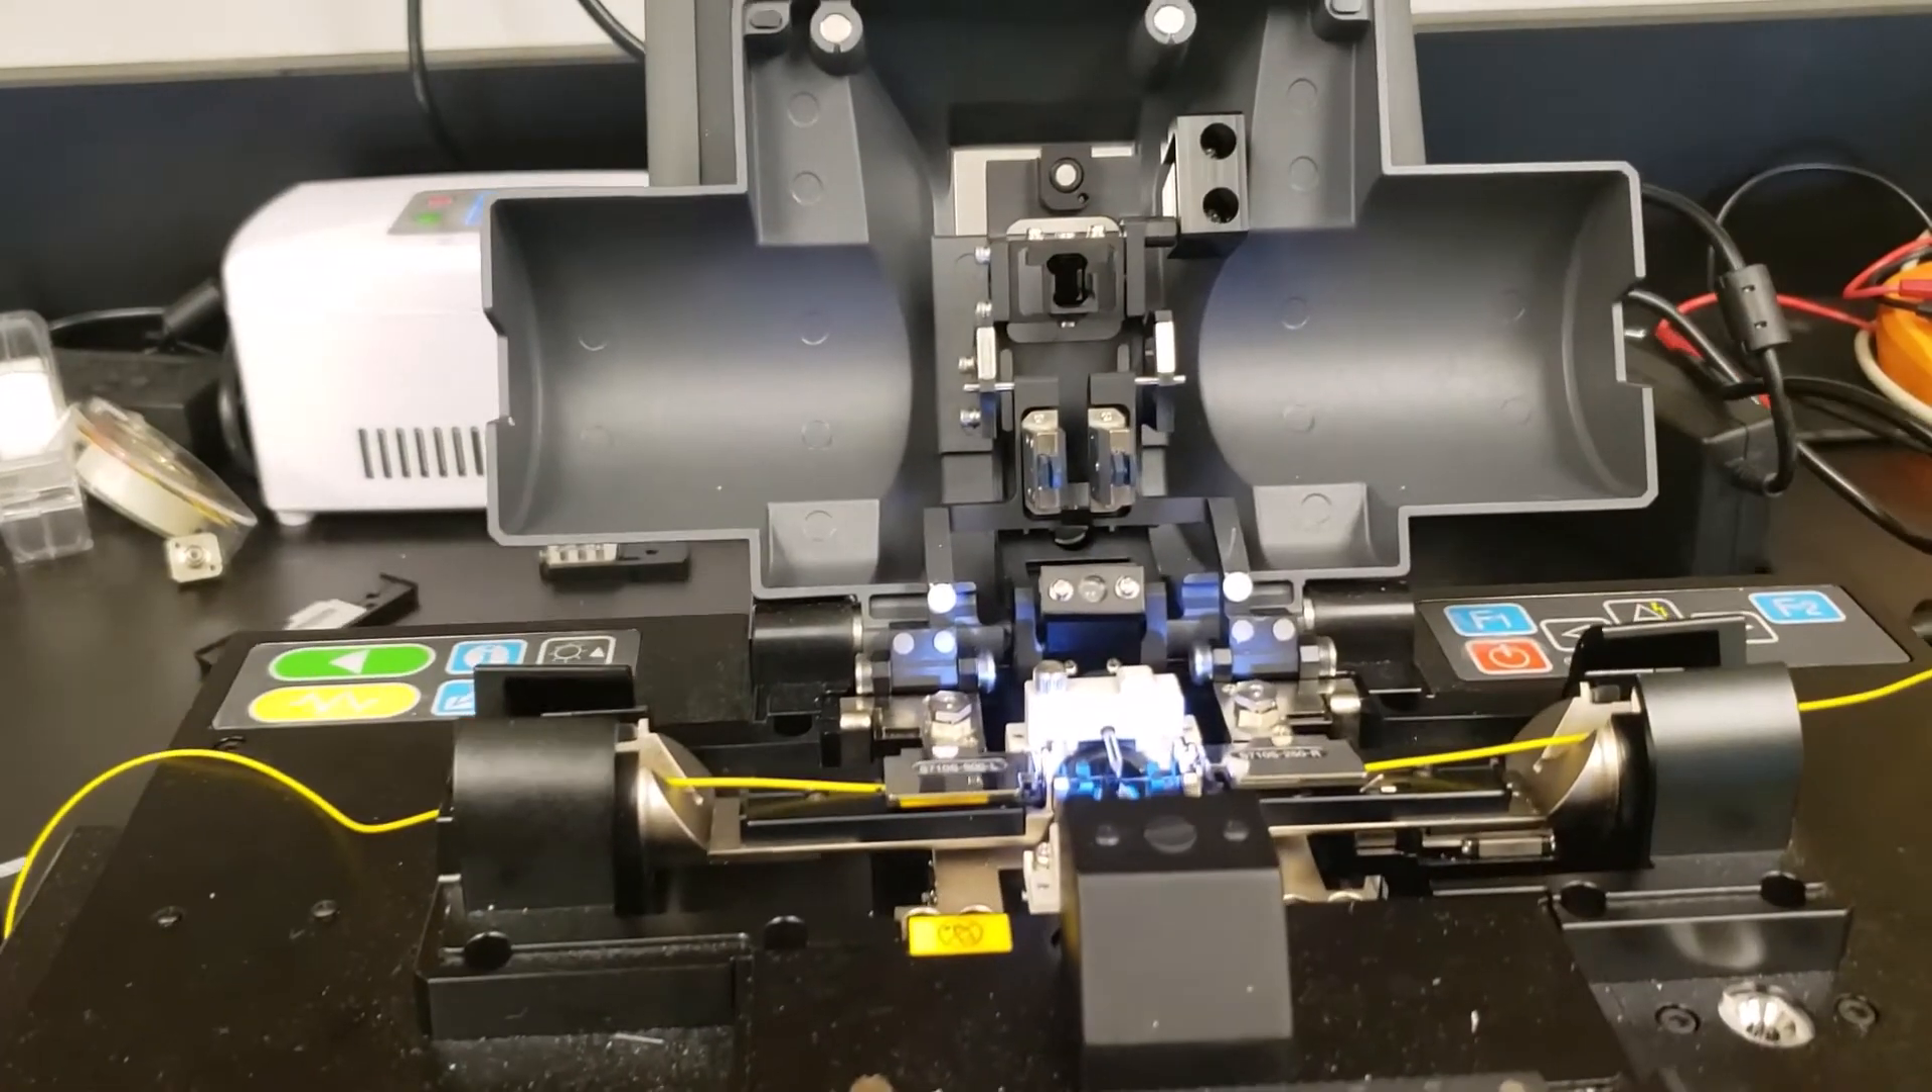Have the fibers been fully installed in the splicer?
Yes.